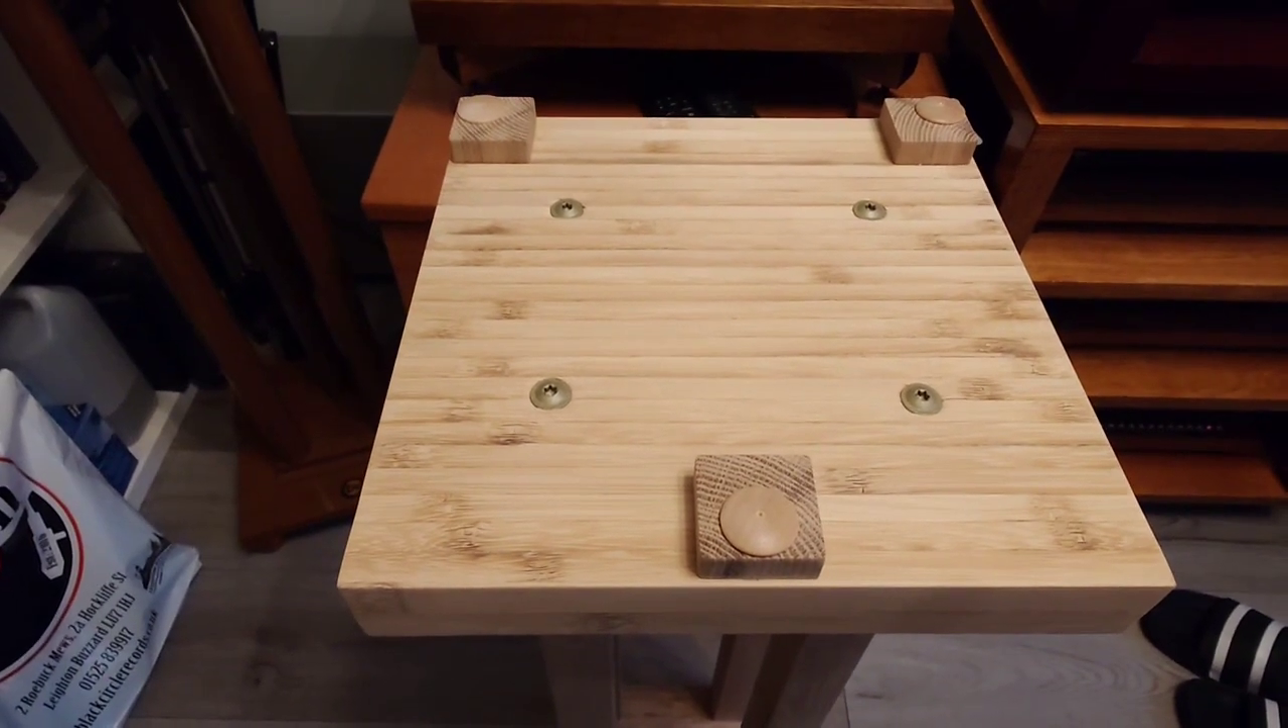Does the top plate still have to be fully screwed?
No.